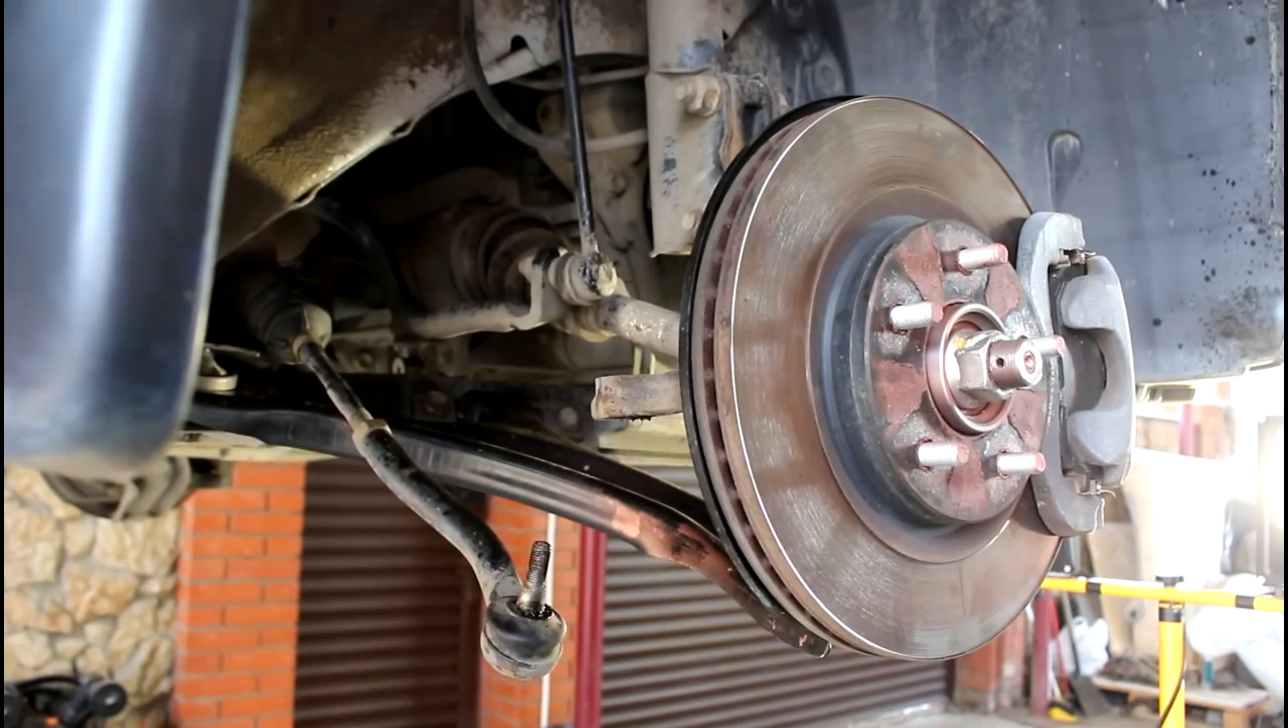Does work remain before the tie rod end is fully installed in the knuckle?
Yes.